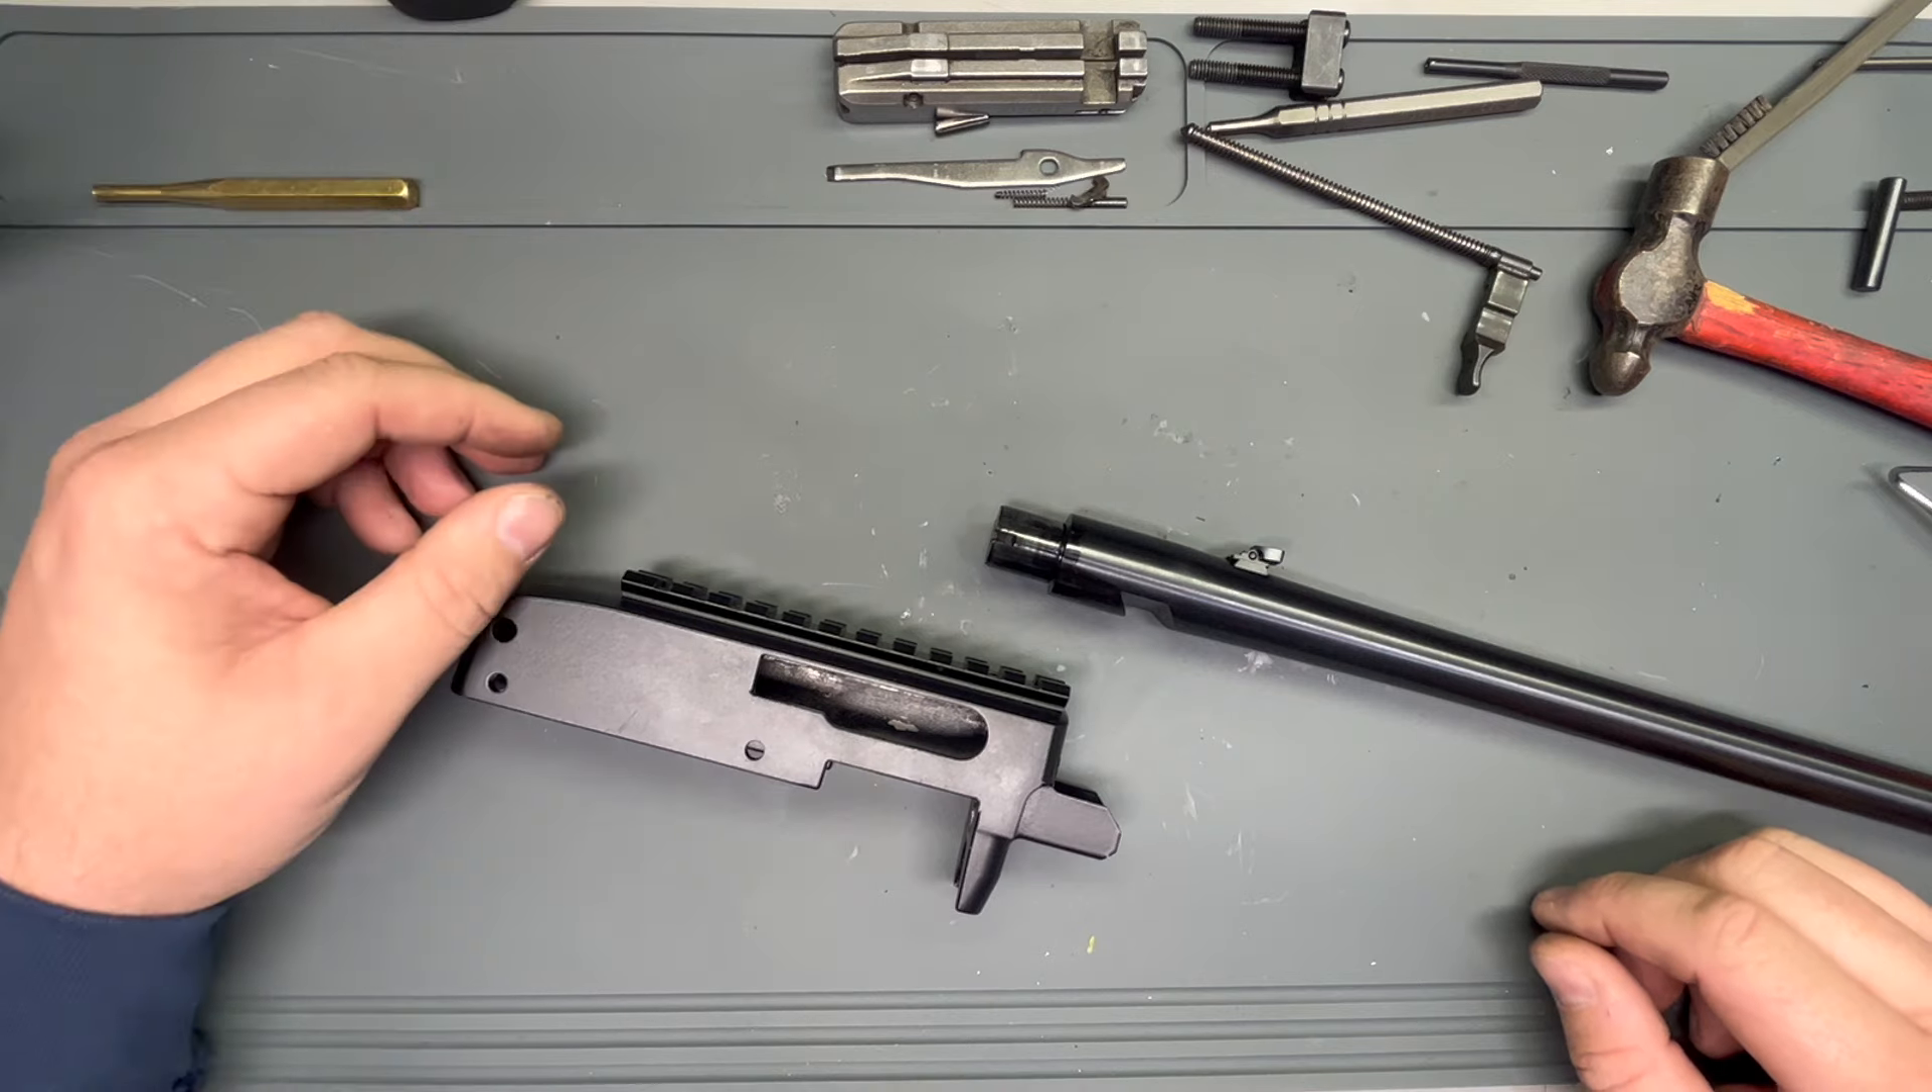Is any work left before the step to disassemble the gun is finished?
No.